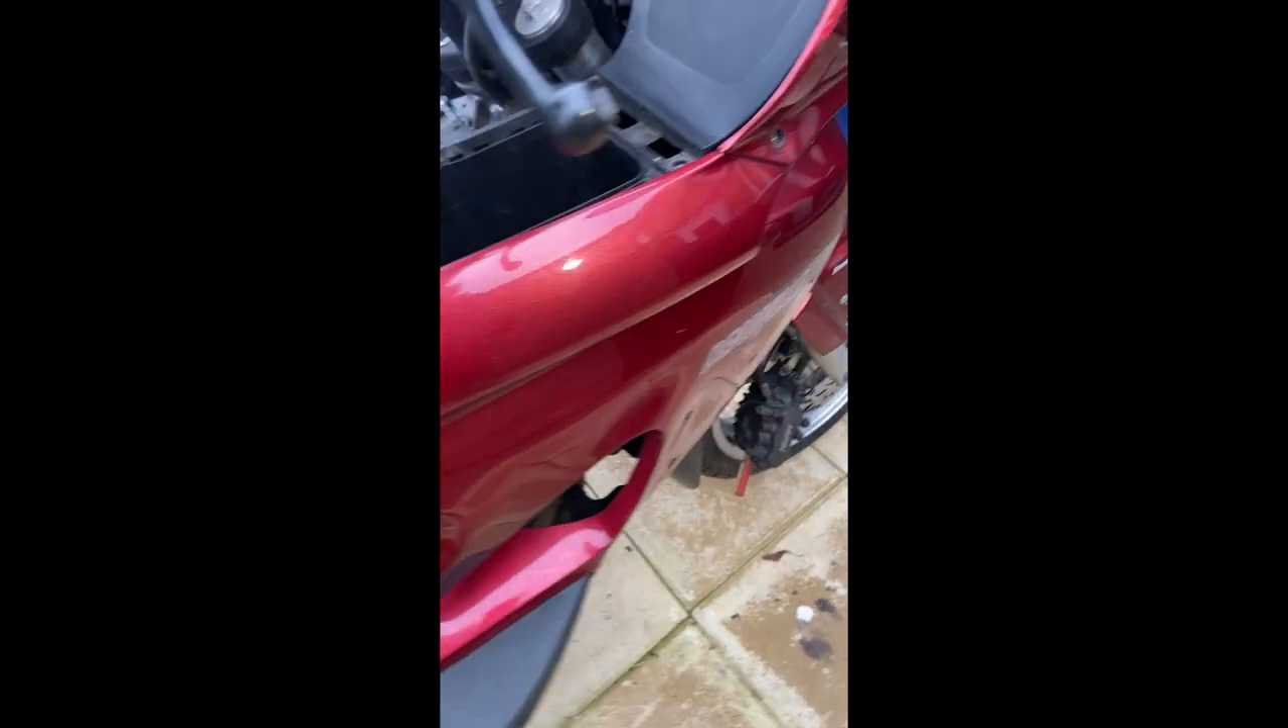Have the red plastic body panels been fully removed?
No.